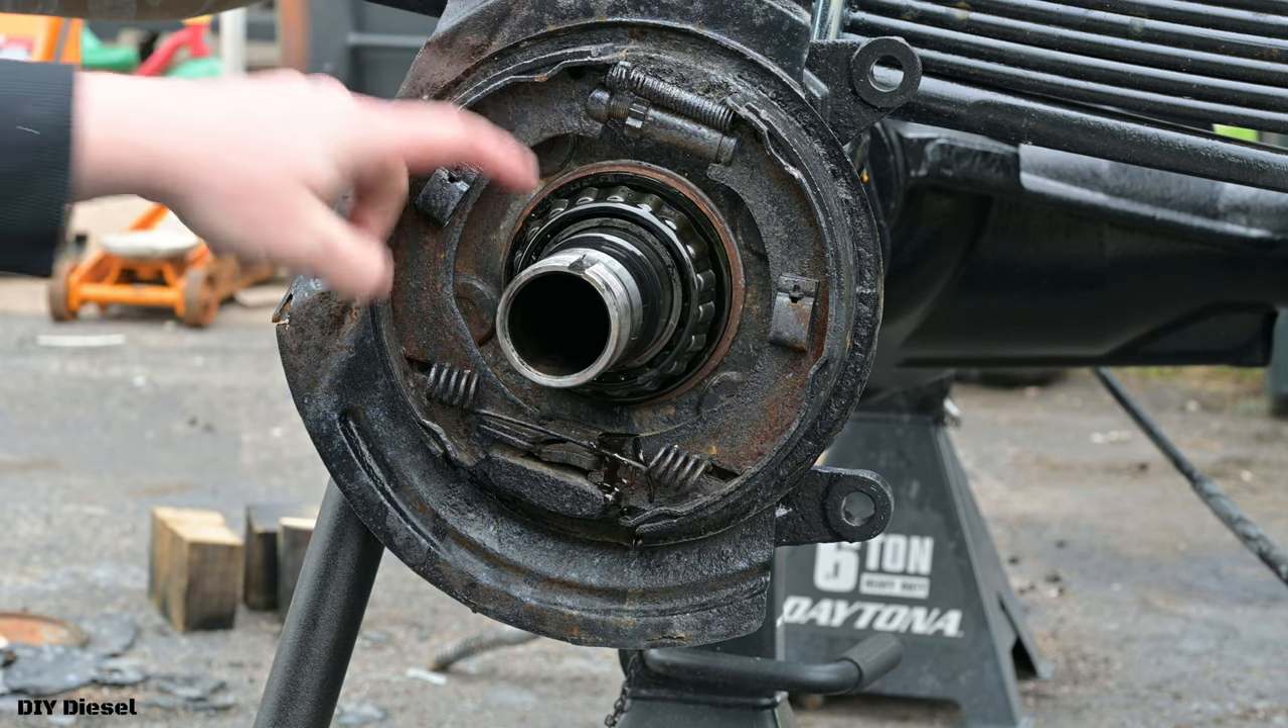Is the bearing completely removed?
No.